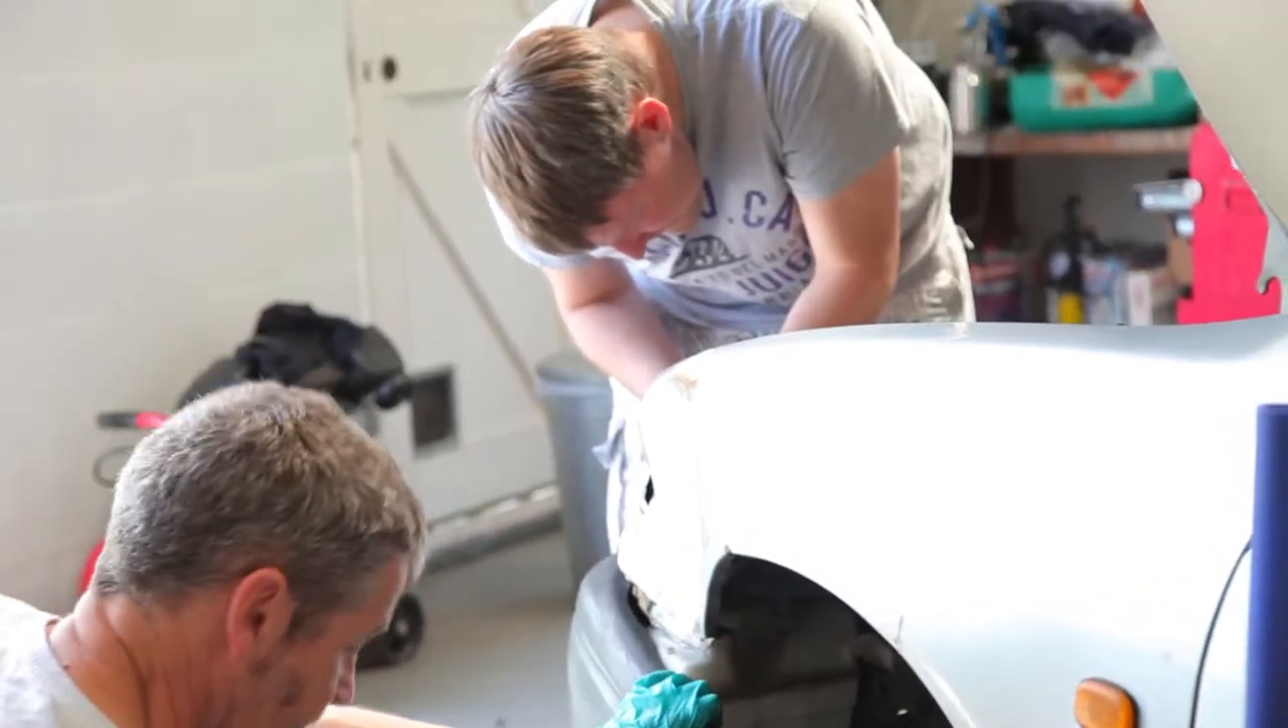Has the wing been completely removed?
No.